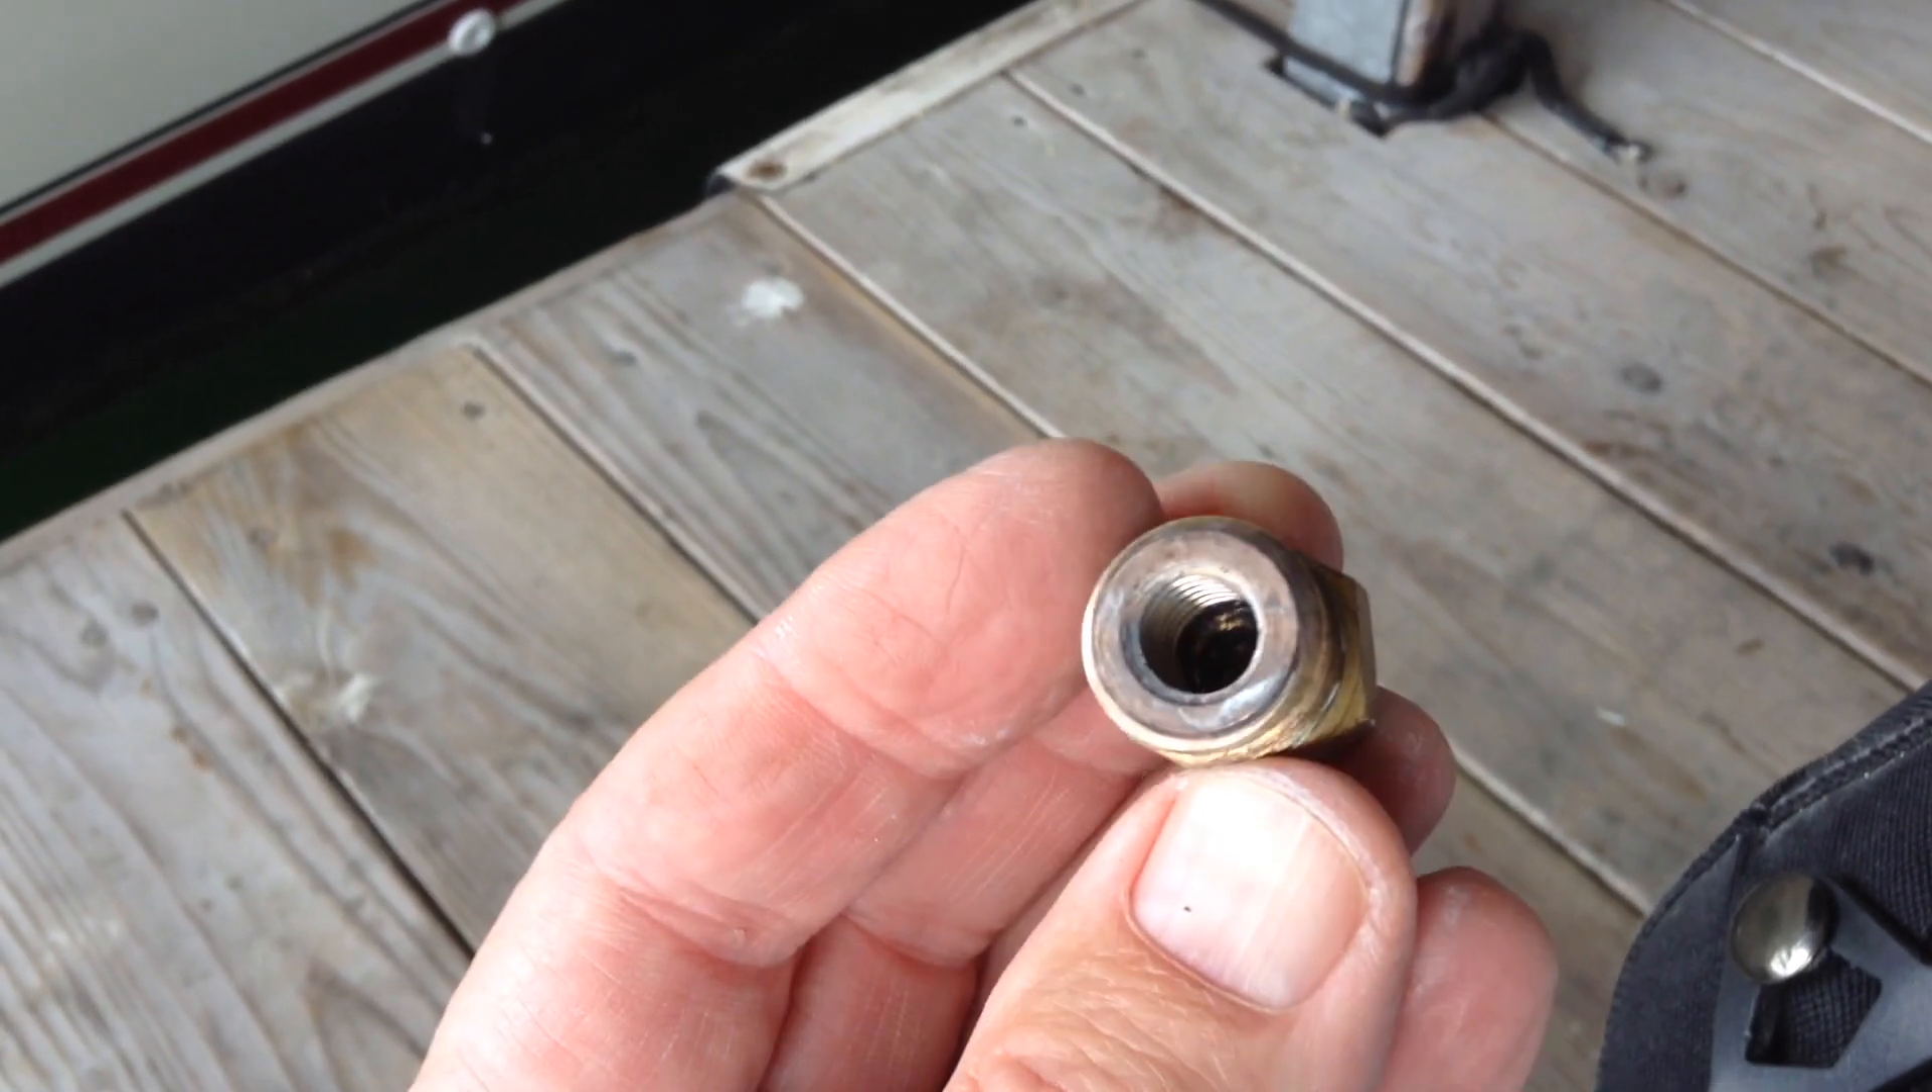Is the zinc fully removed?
Yes.